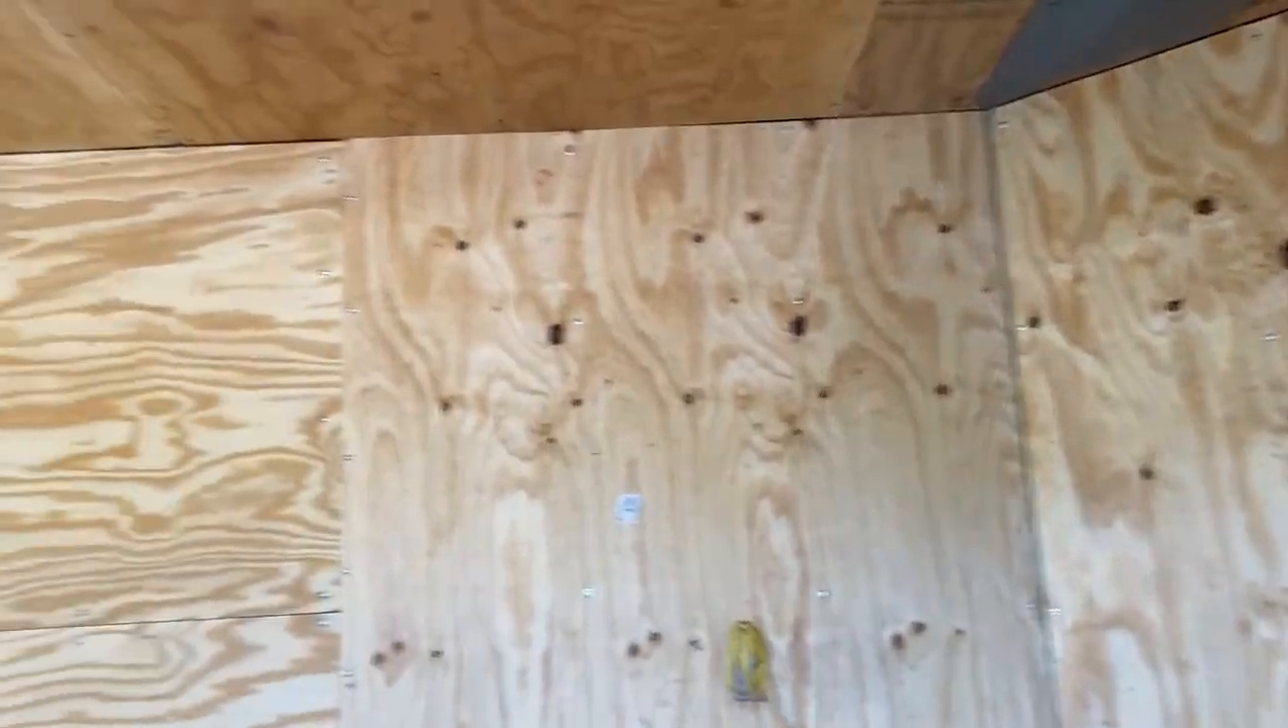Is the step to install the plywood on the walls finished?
Yes.